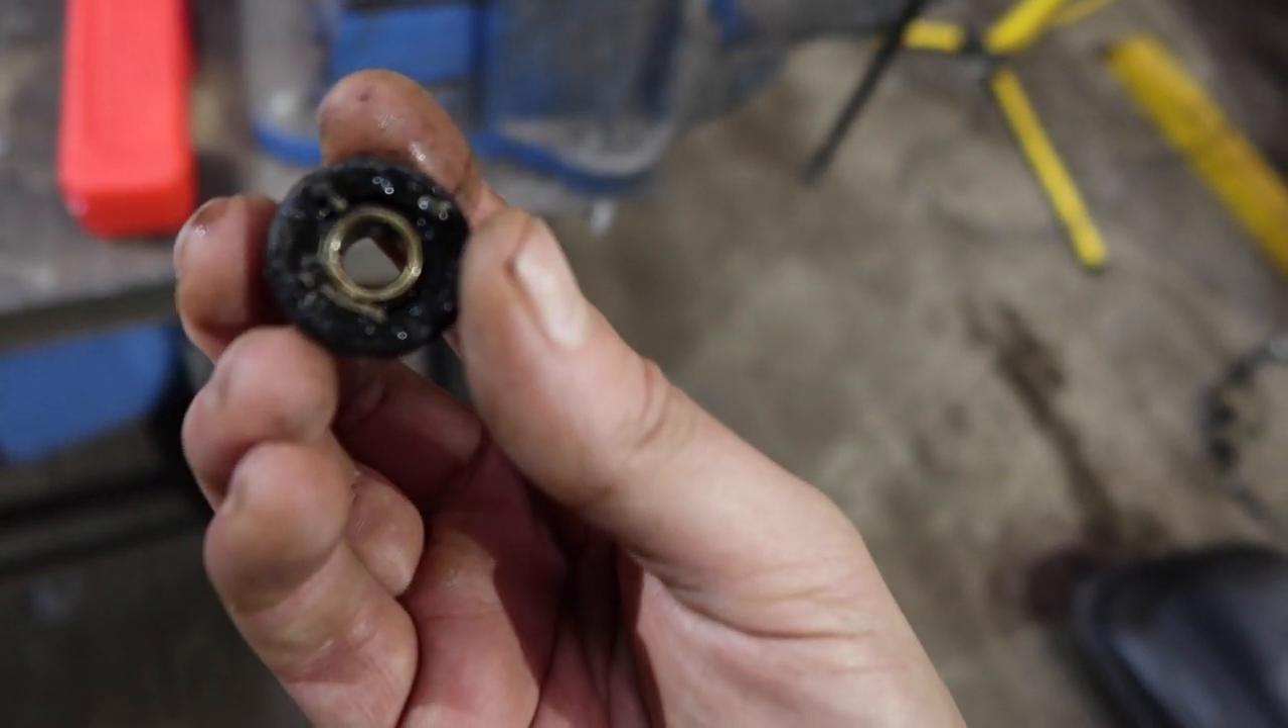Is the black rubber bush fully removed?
Yes.